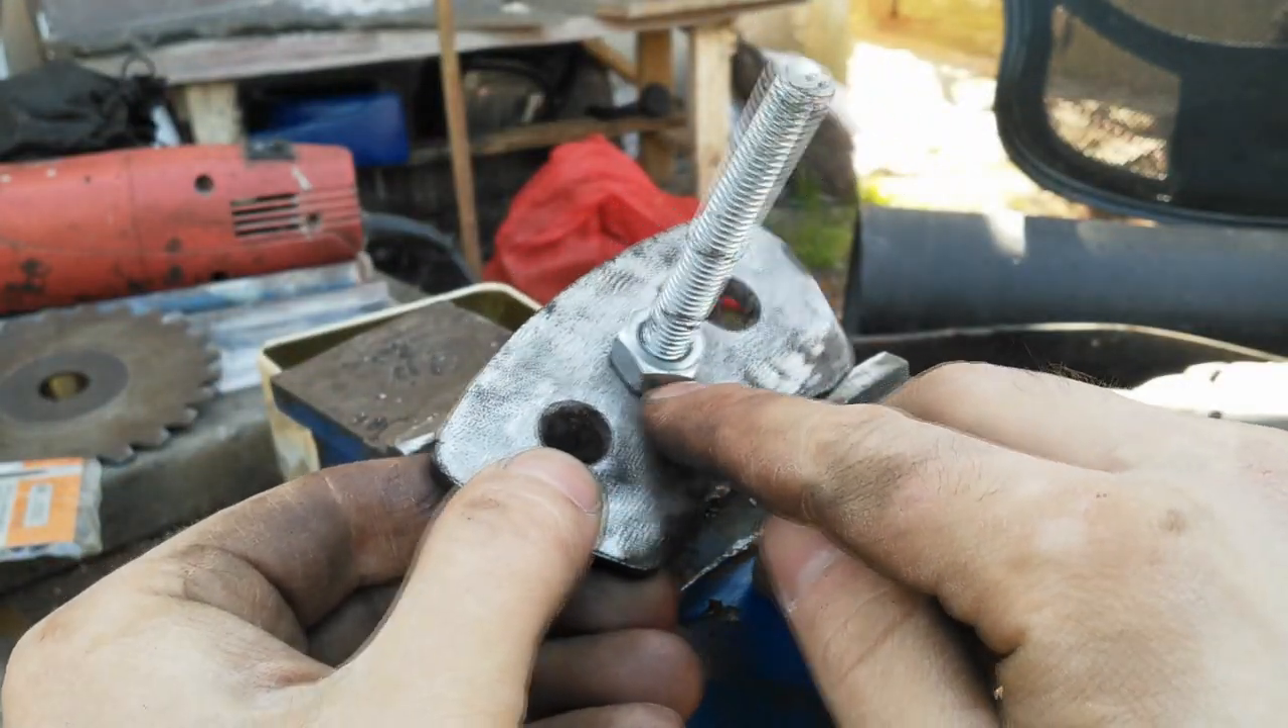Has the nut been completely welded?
No.